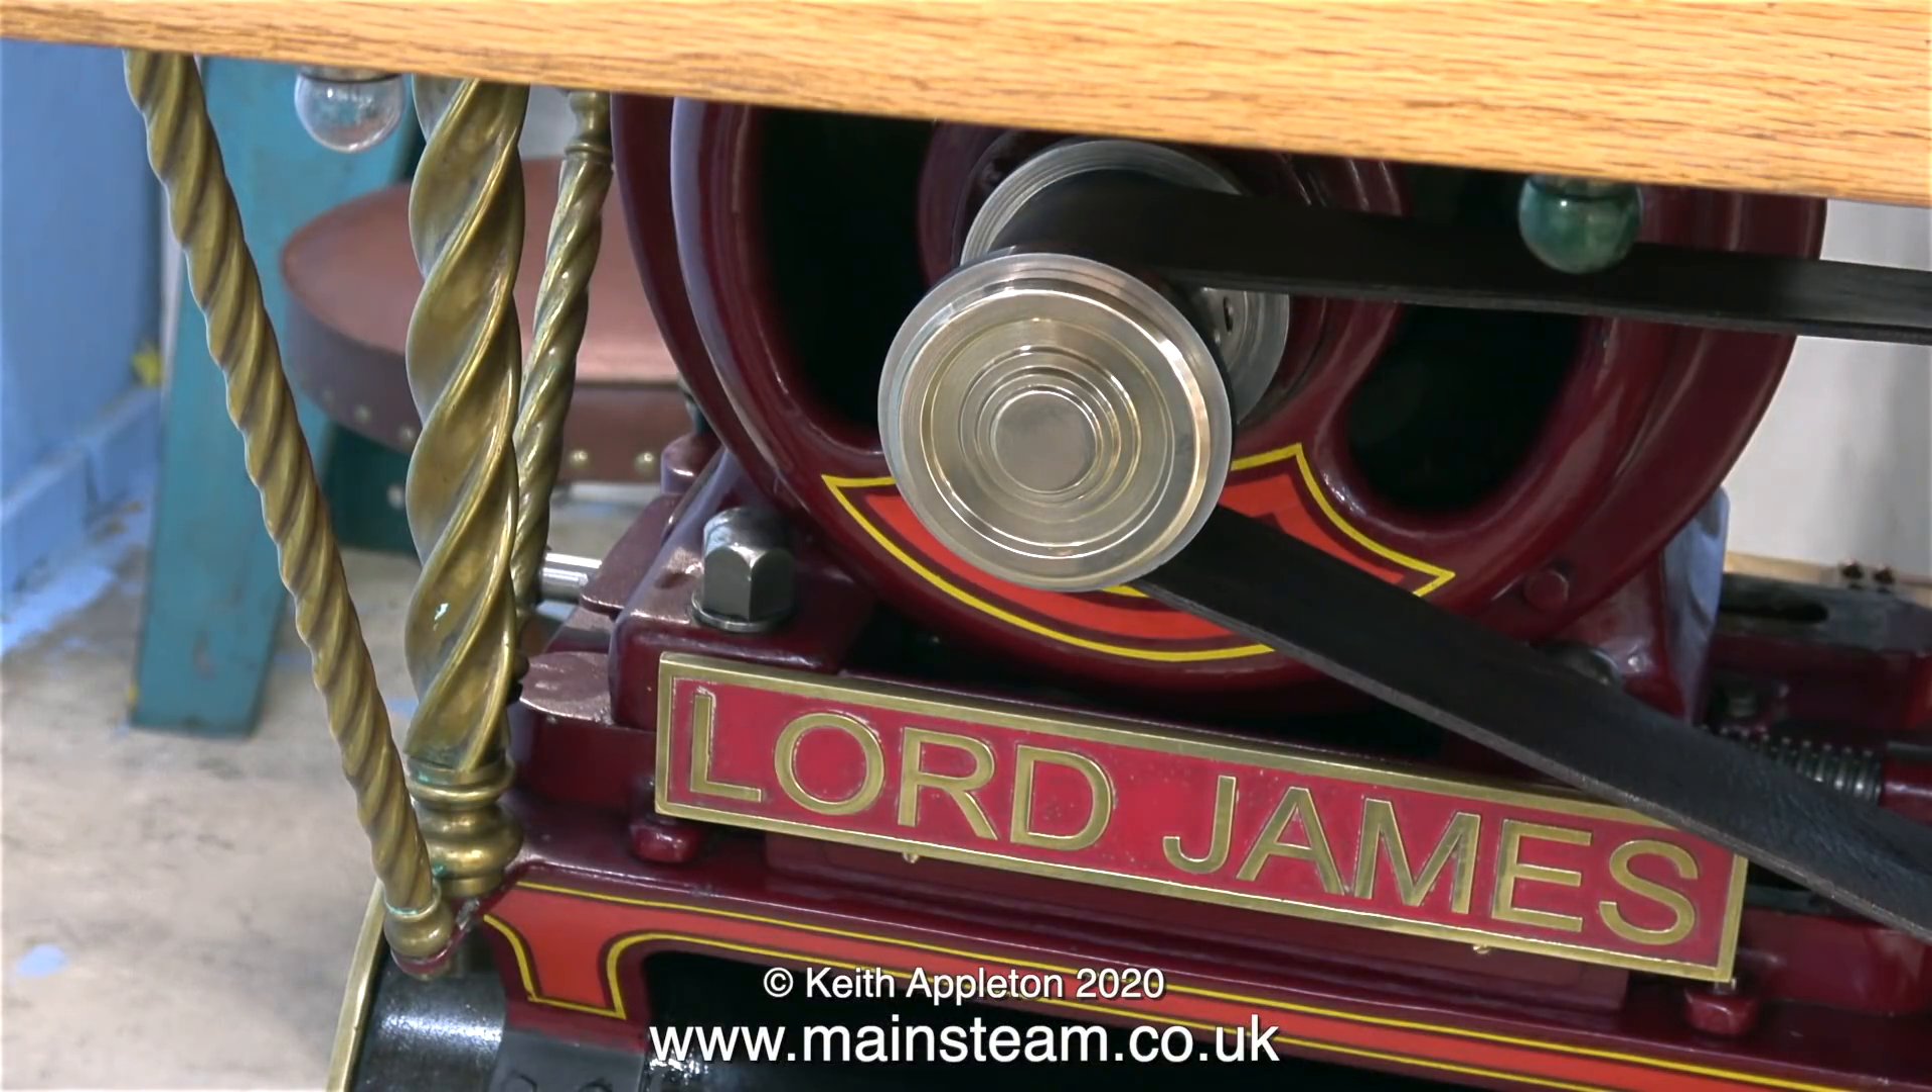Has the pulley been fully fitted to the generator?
Yes.